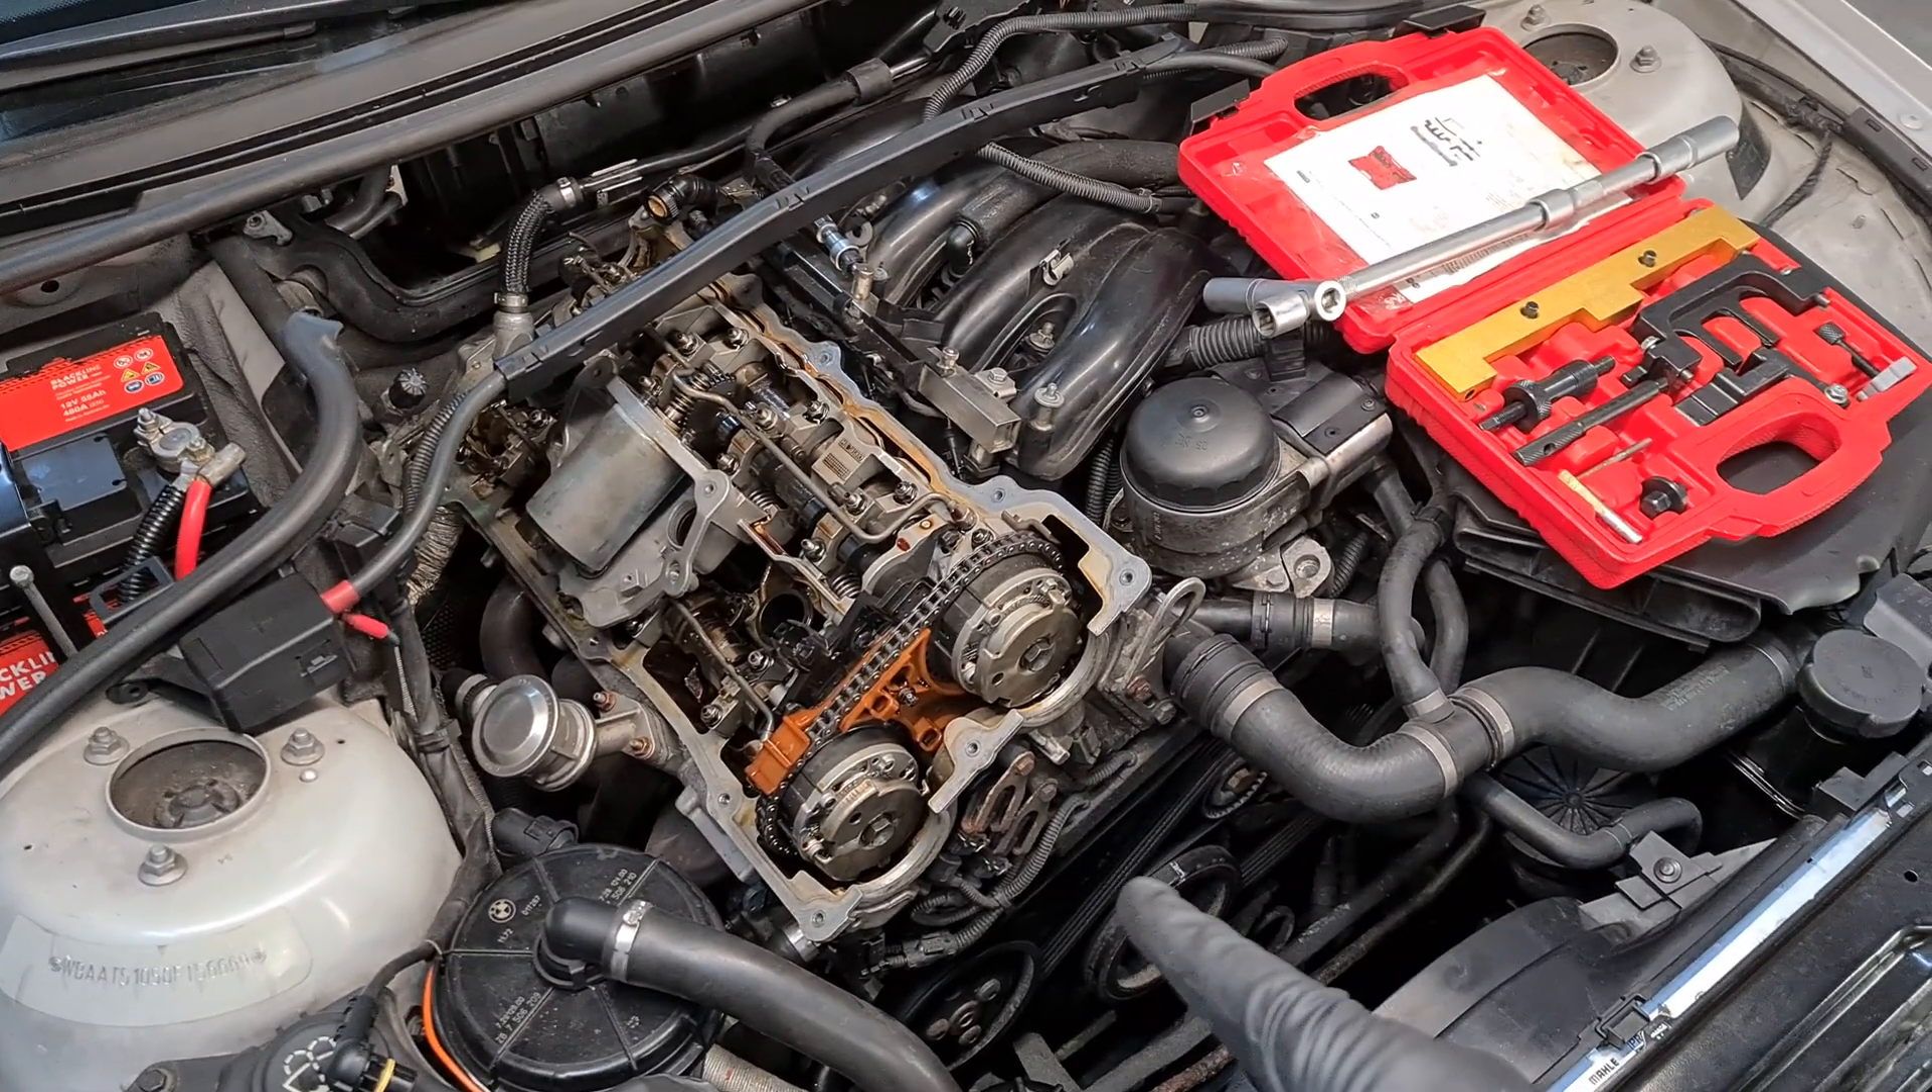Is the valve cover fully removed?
Yes.